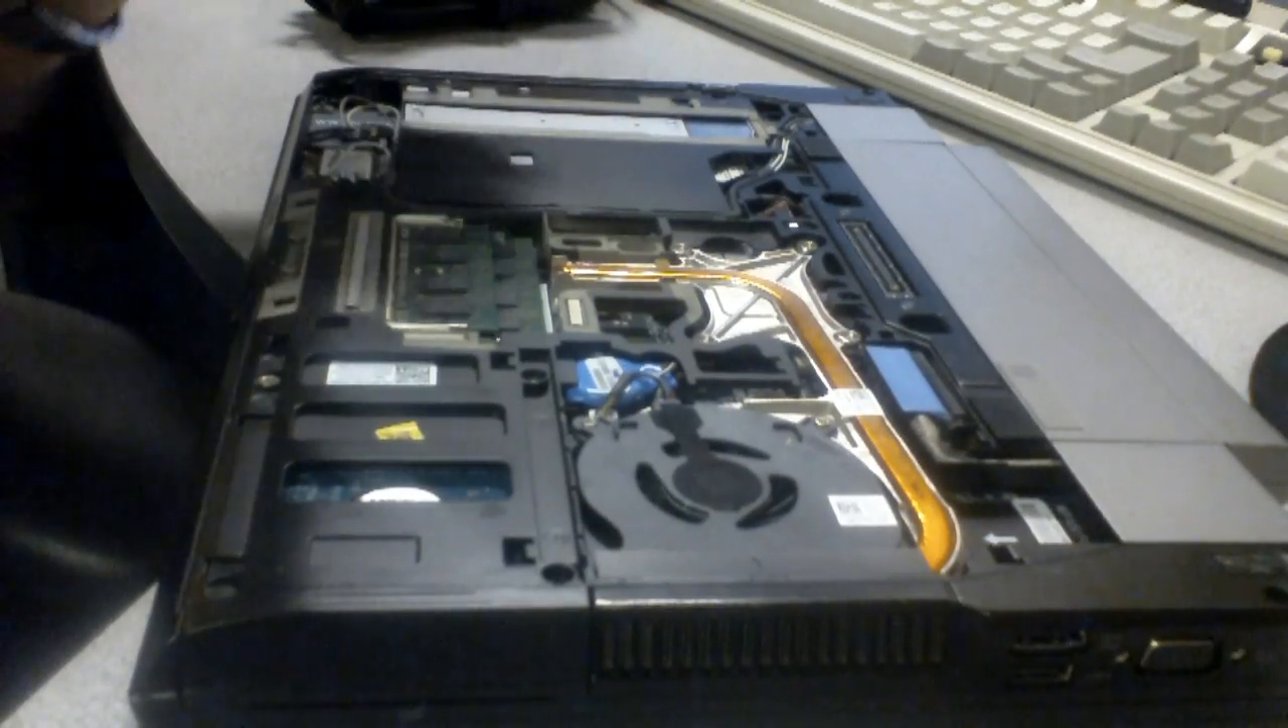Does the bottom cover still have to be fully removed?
No.